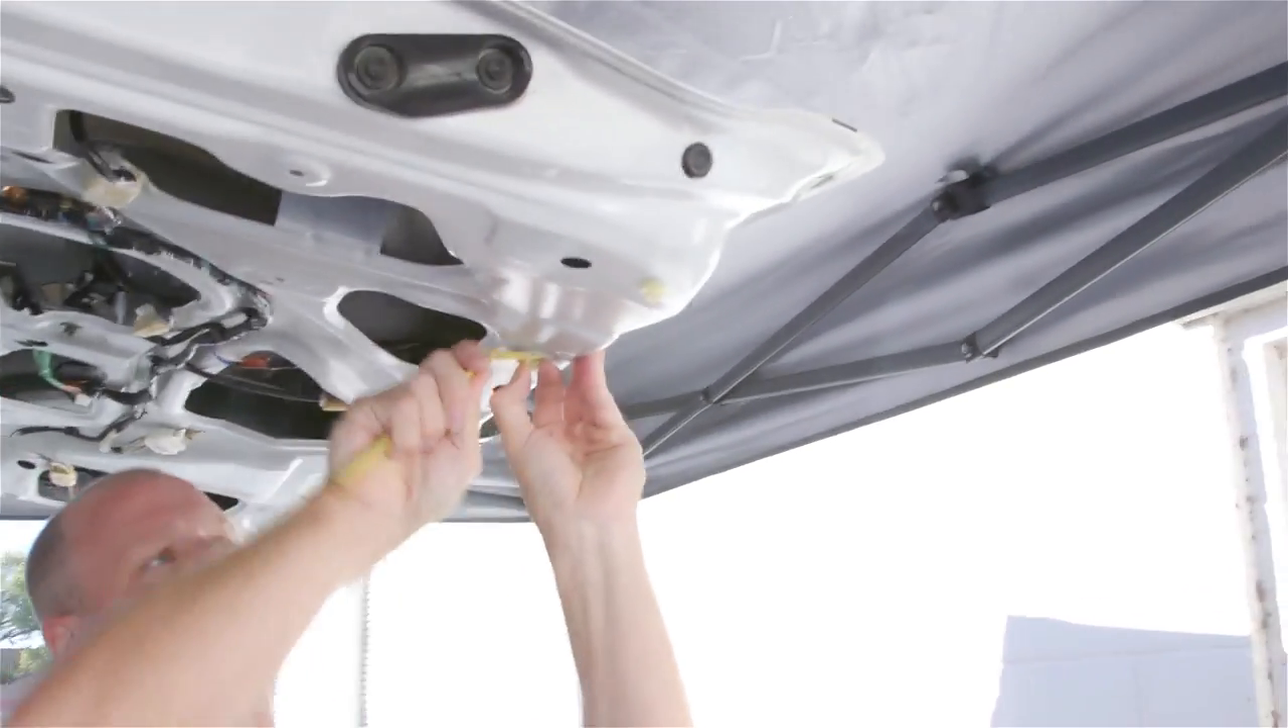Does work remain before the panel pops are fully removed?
Yes.